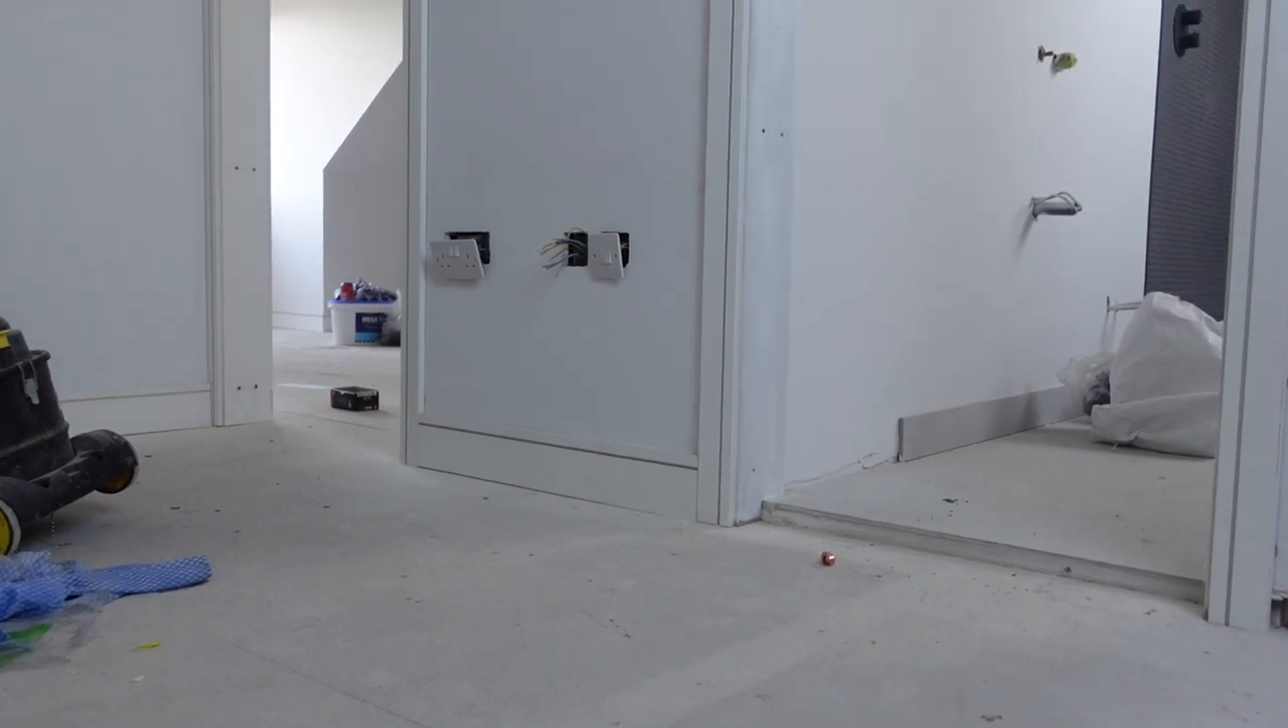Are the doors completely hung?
No.